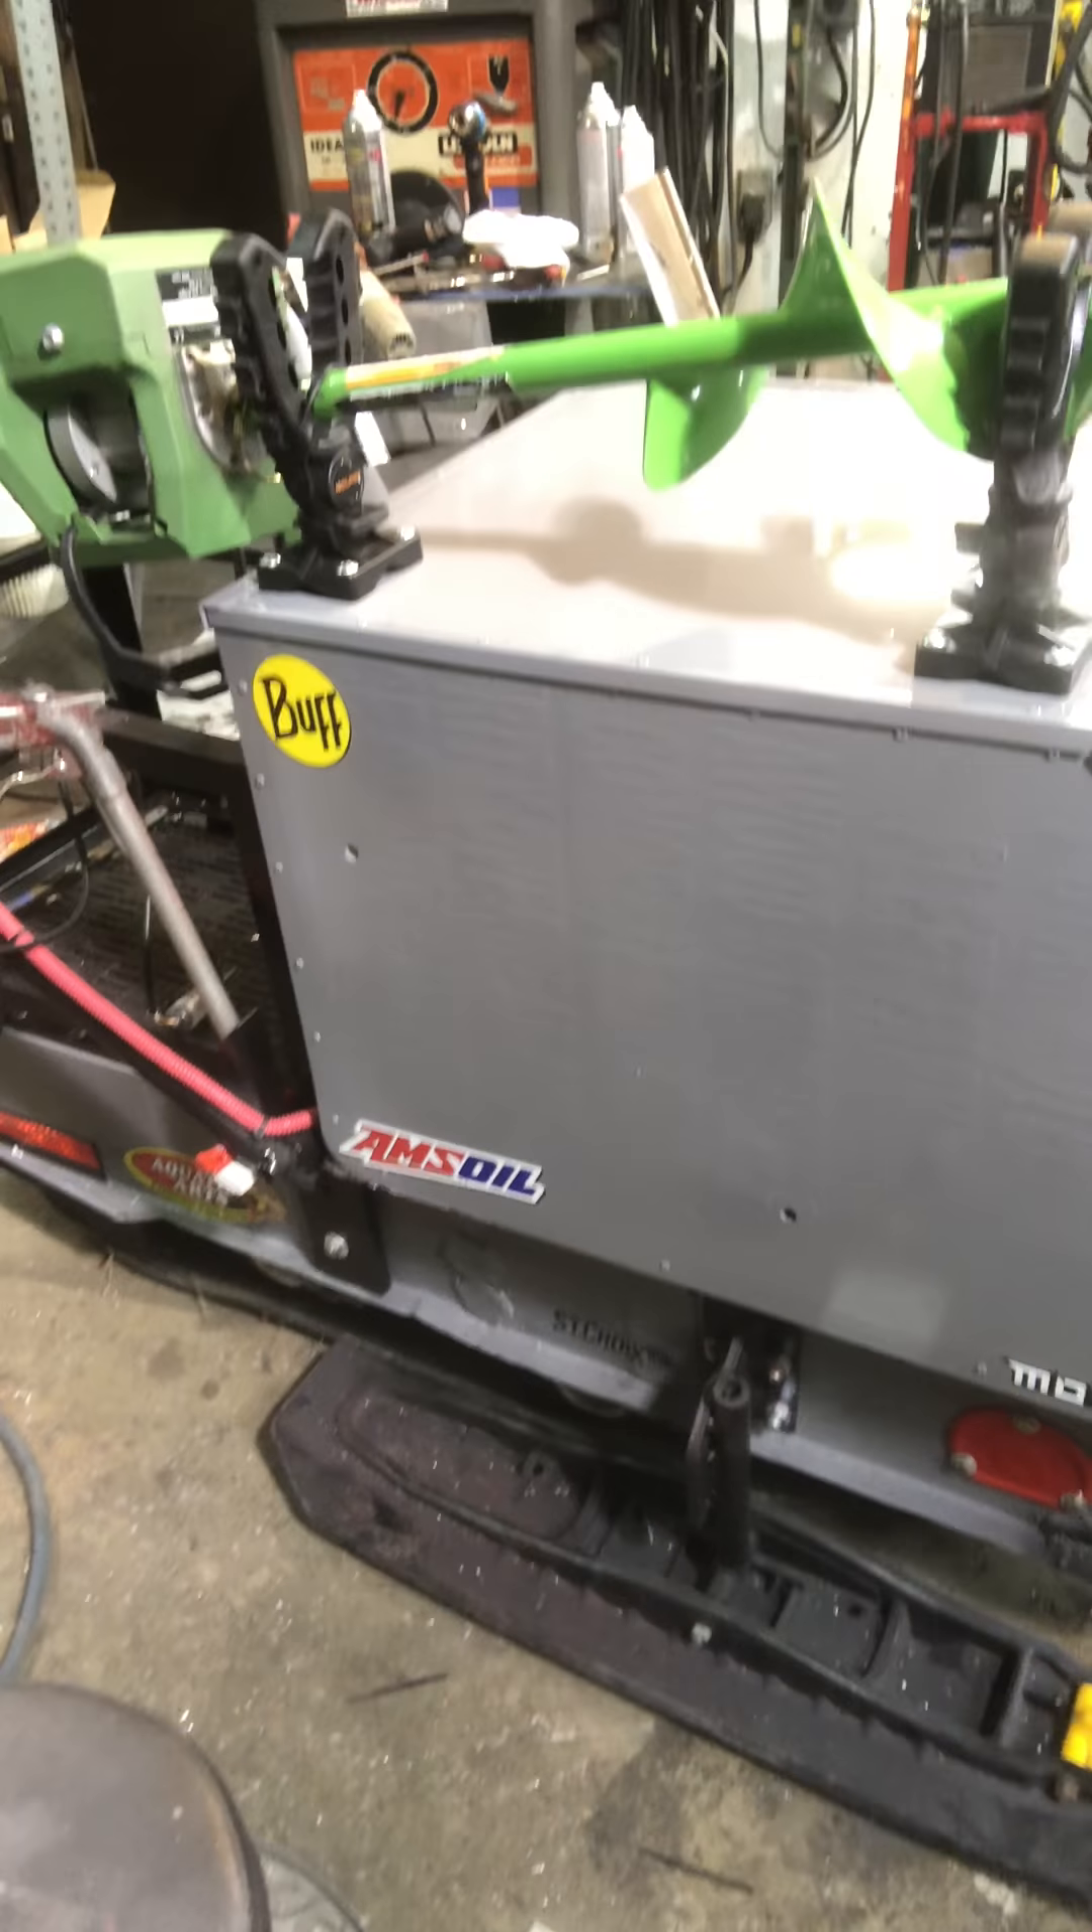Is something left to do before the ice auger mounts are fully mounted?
No.